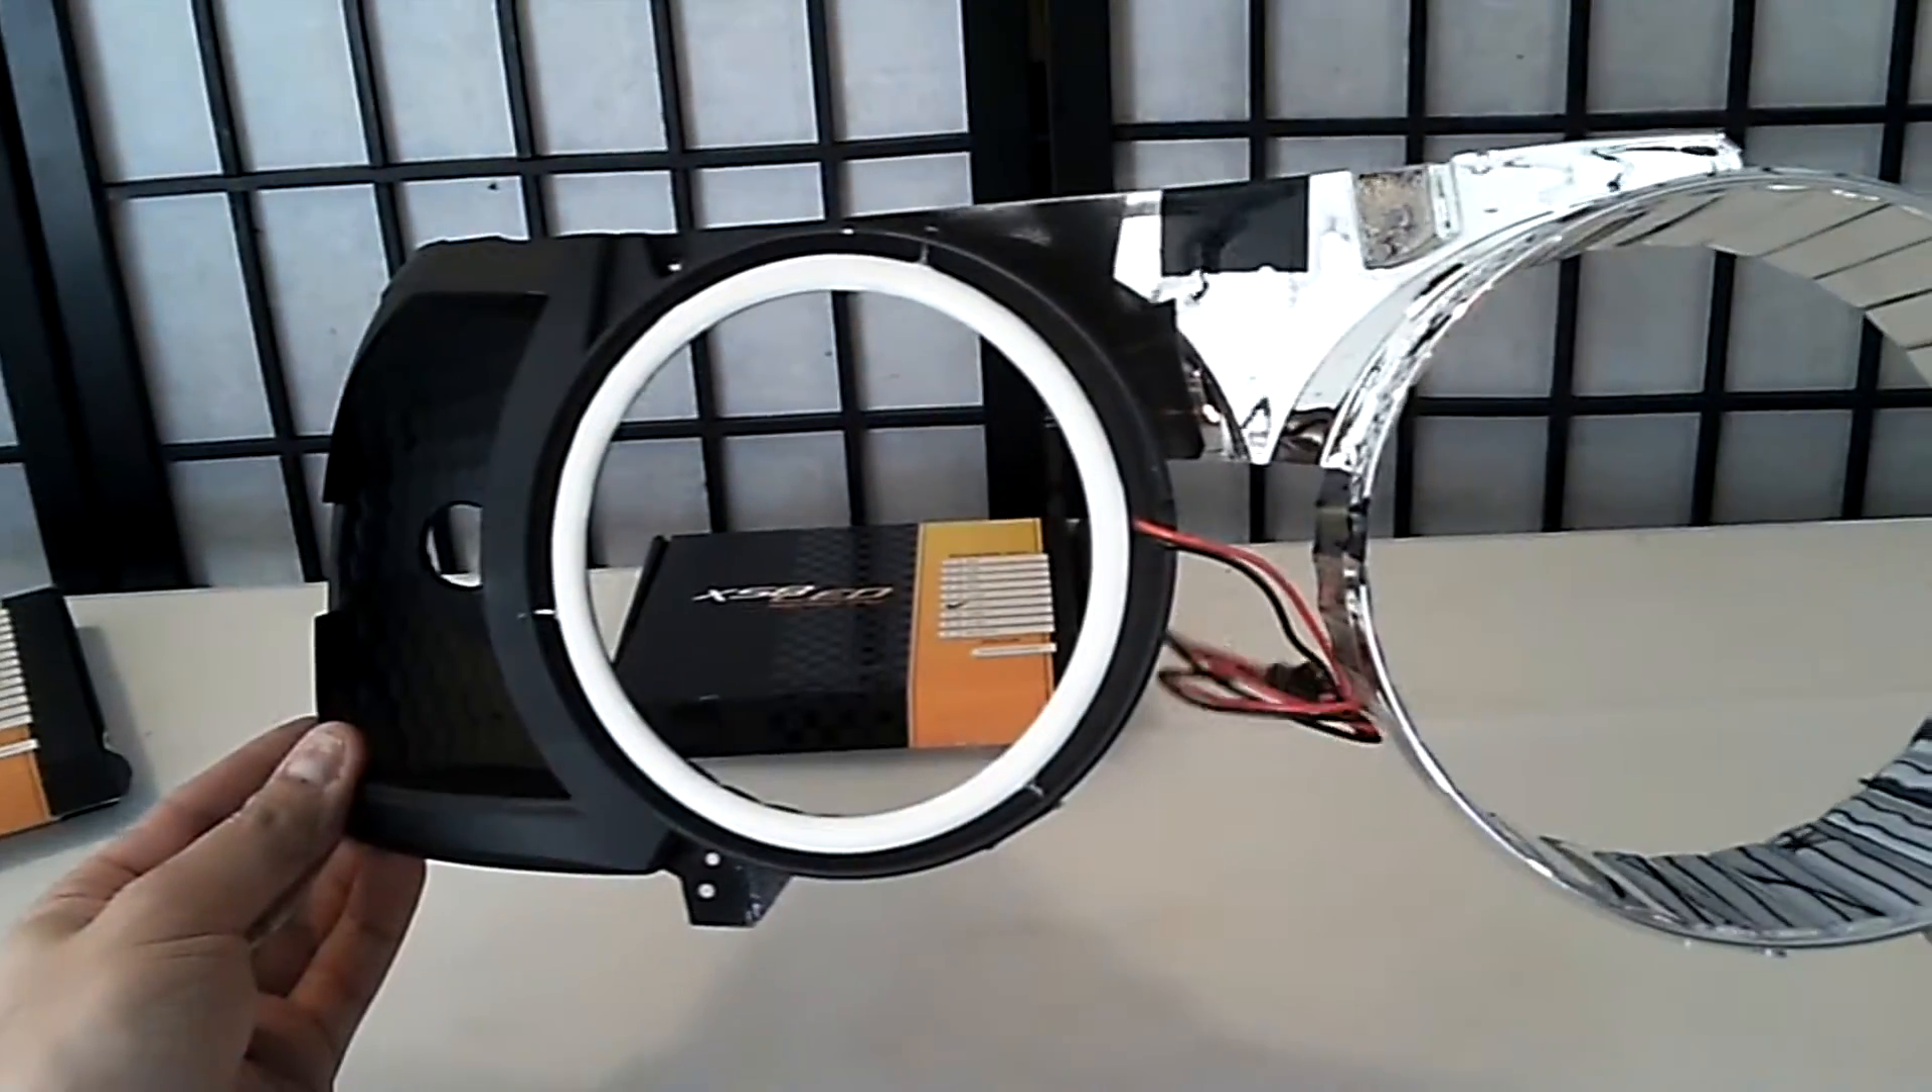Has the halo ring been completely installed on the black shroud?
Yes.